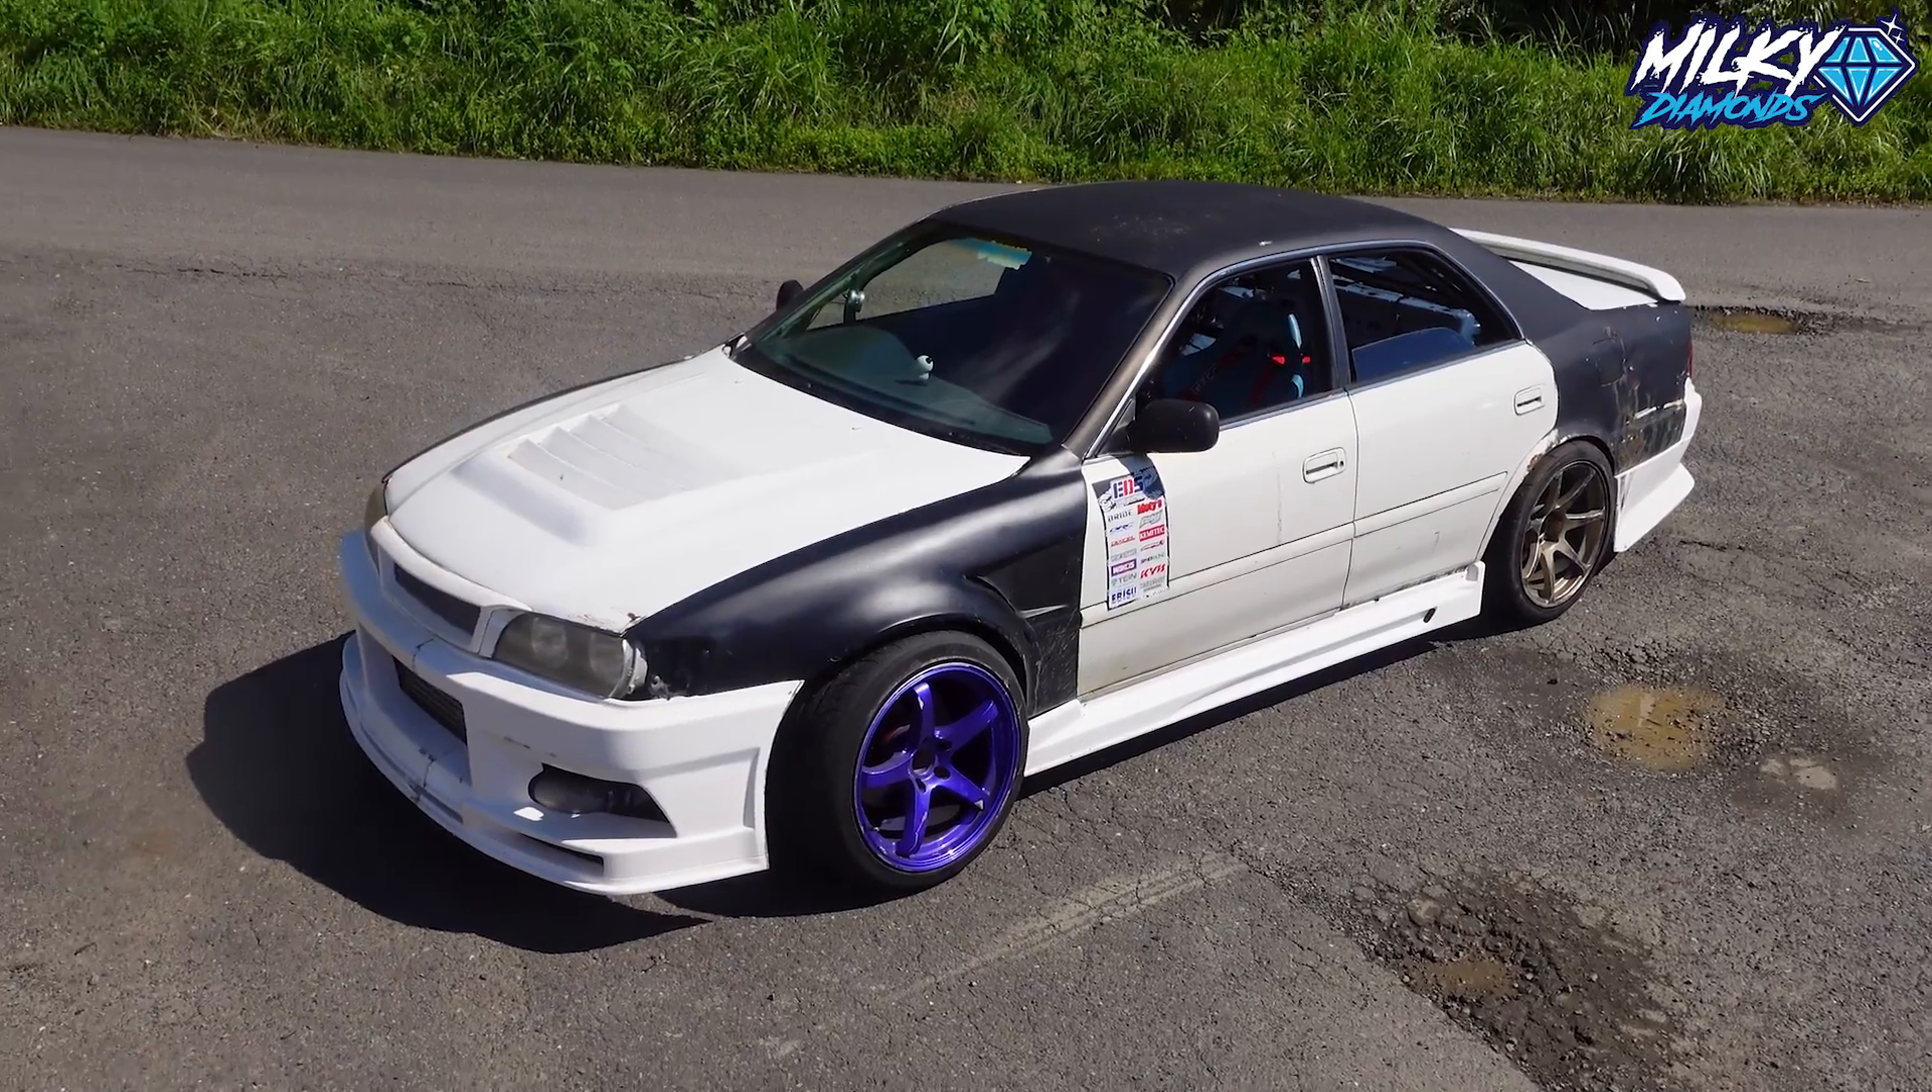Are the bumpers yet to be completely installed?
No.